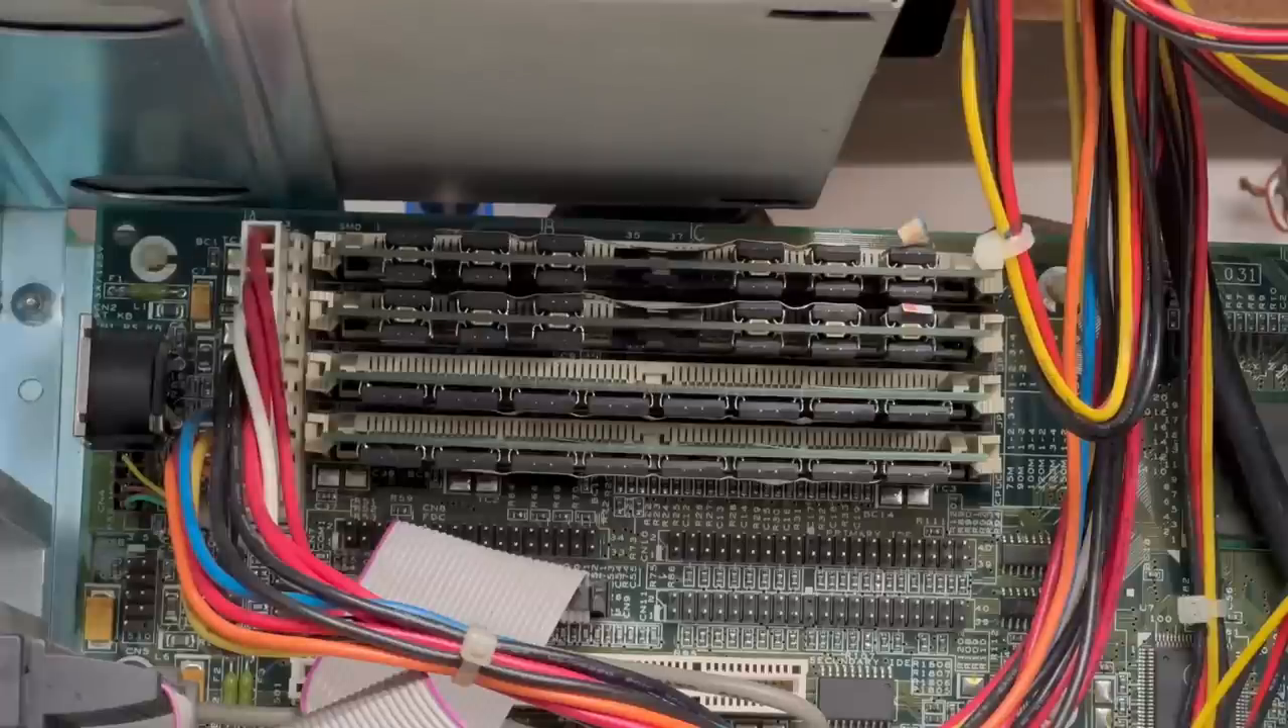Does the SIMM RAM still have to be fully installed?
No.